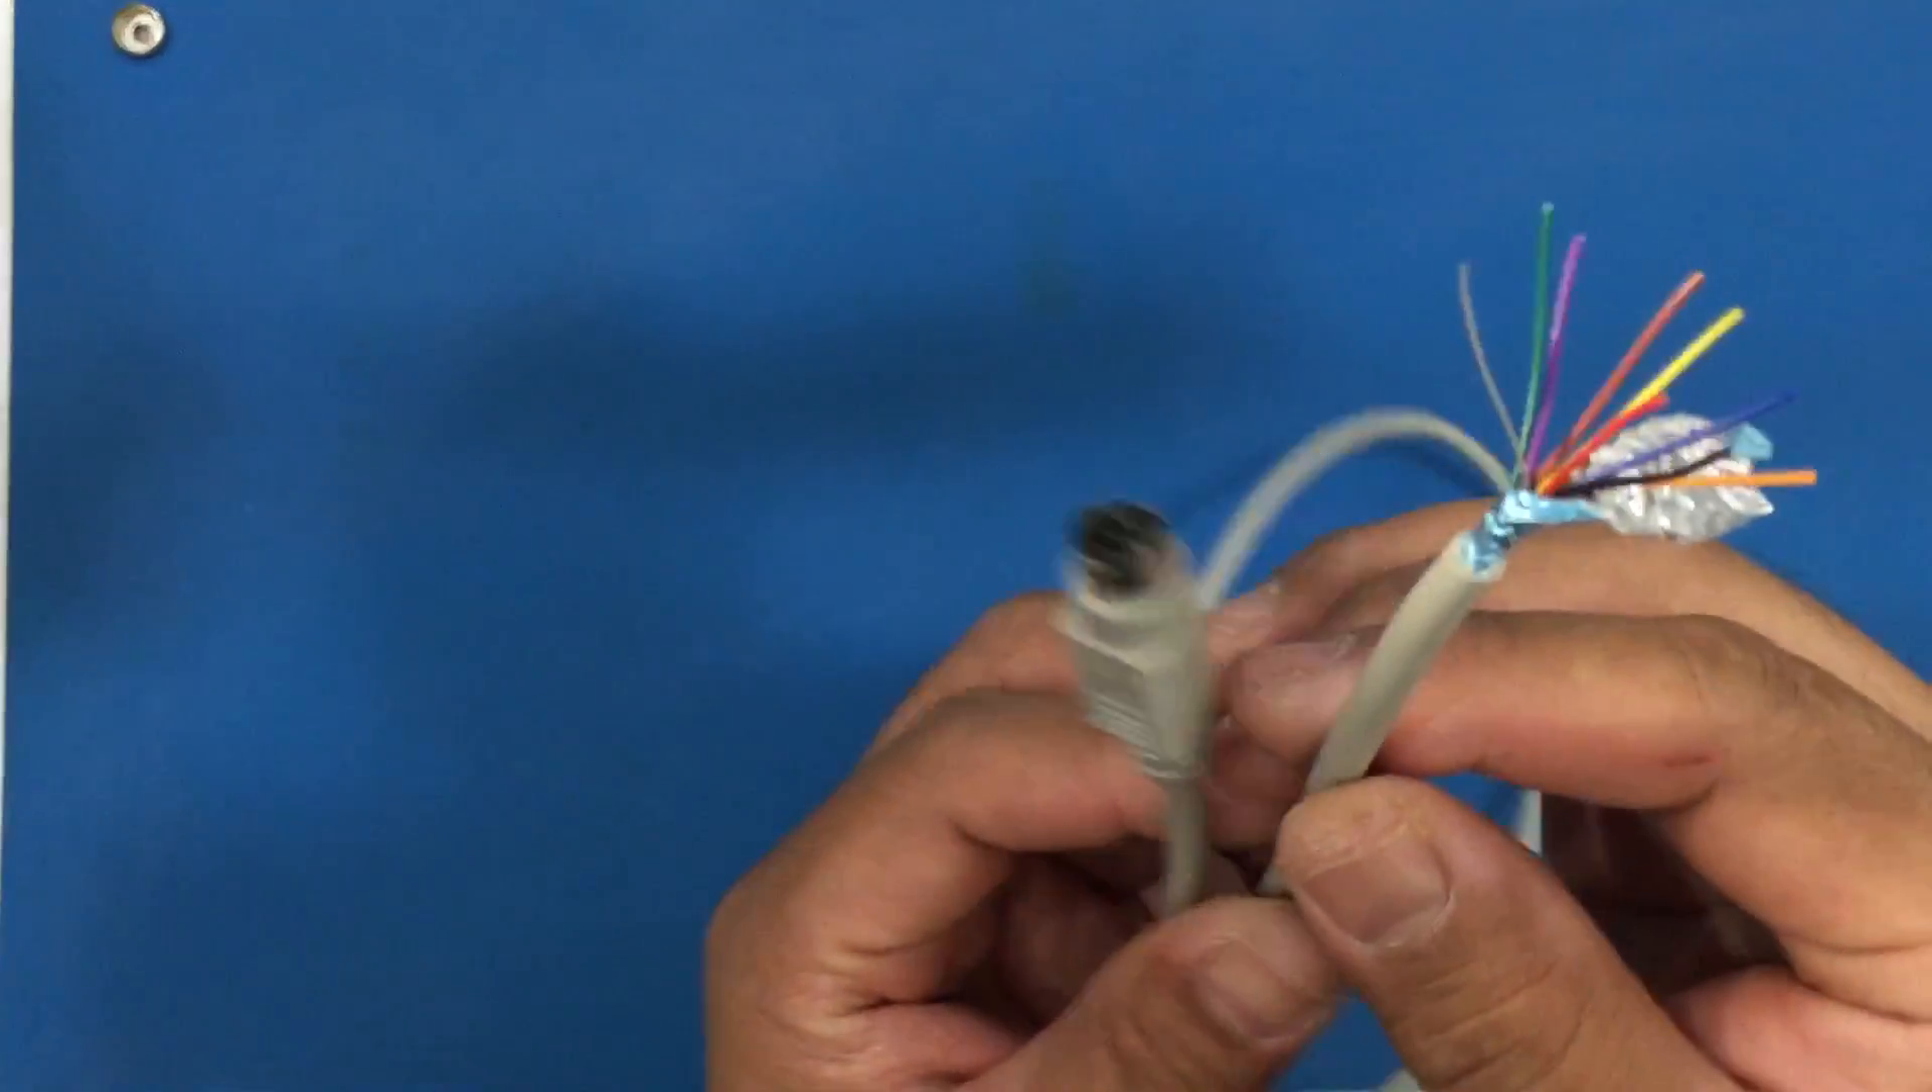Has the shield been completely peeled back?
Yes.